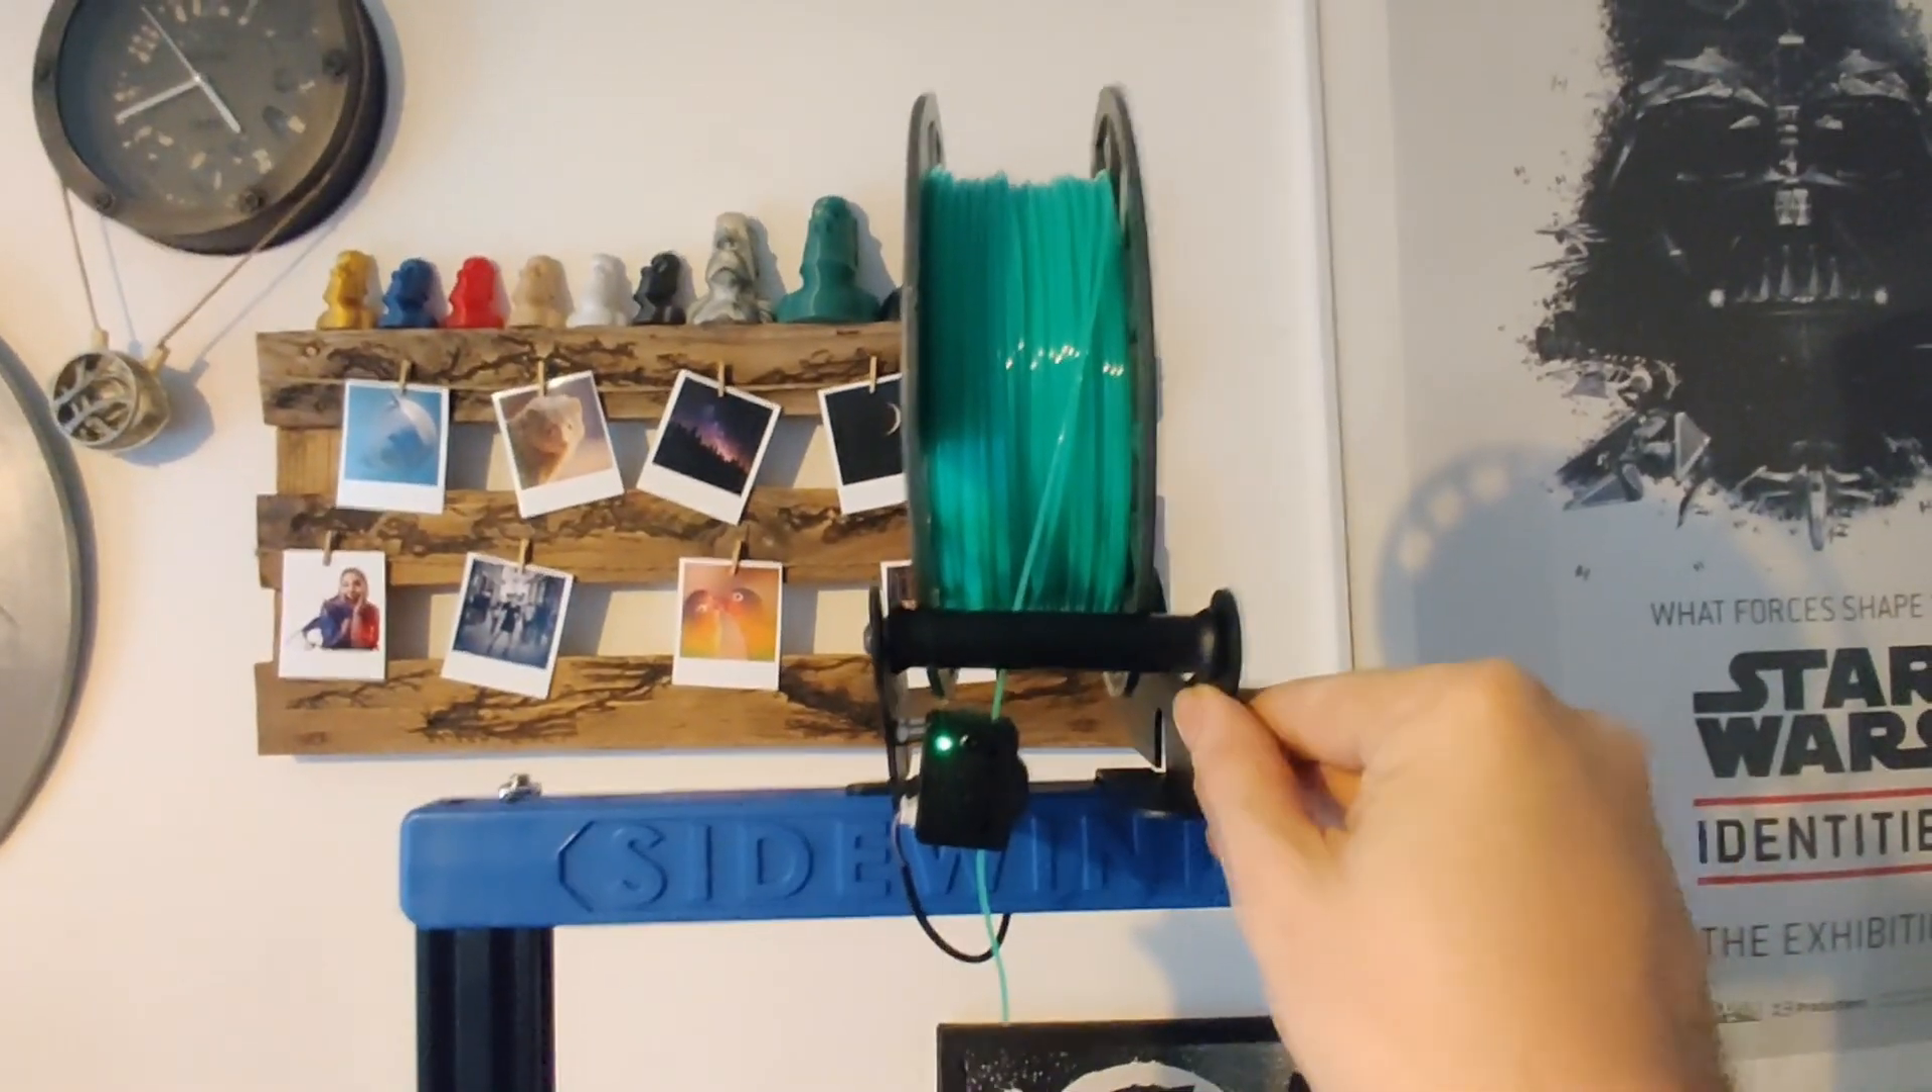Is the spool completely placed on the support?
Yes.